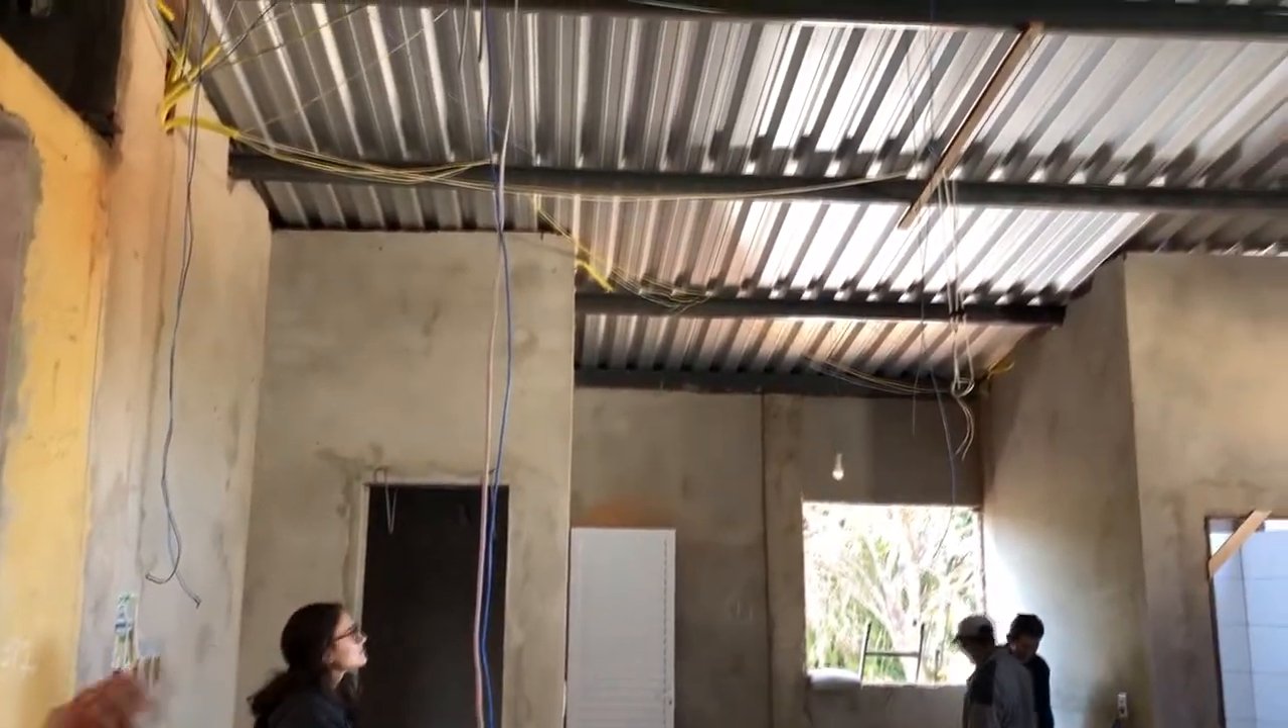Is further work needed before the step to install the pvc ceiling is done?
Yes.